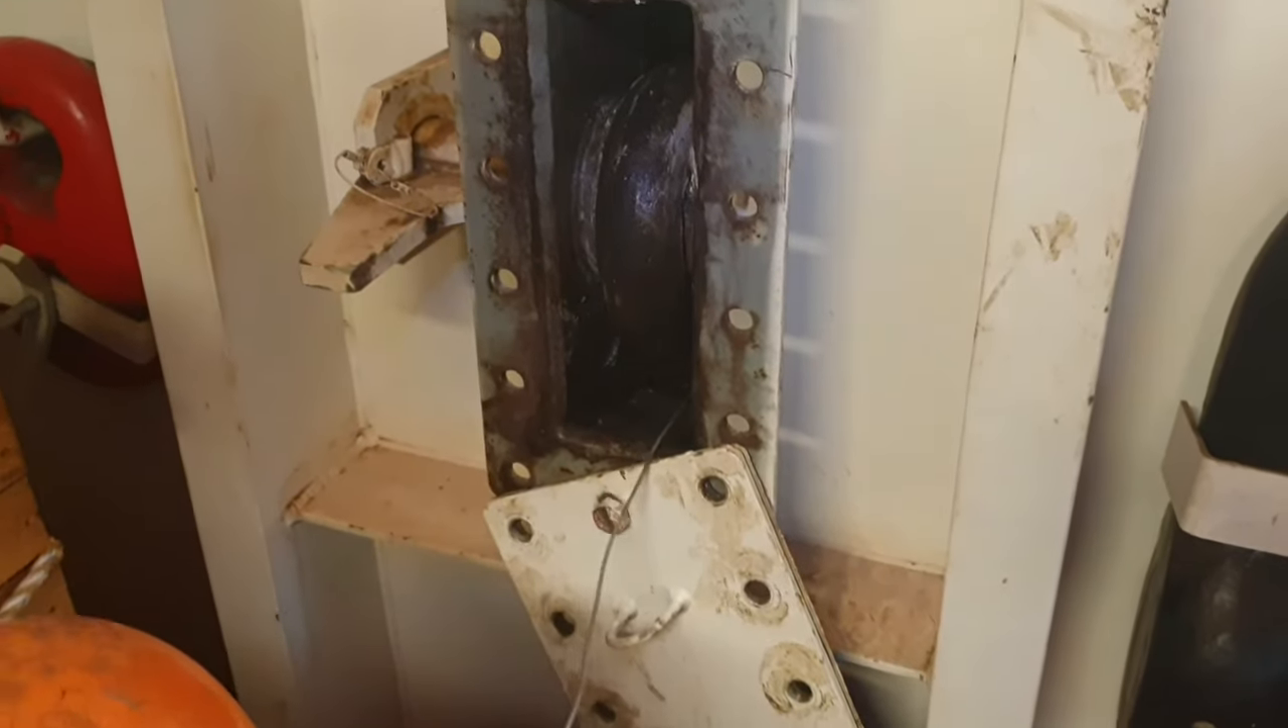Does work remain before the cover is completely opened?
No.